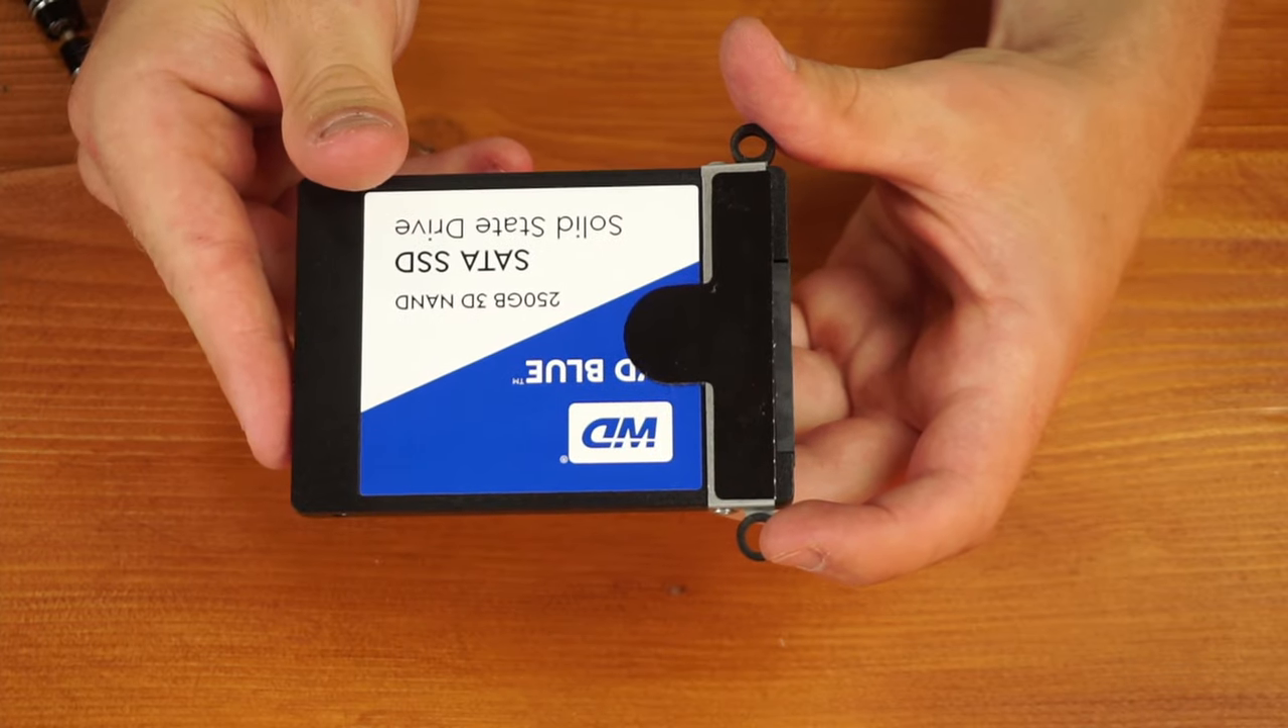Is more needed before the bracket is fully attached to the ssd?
No.